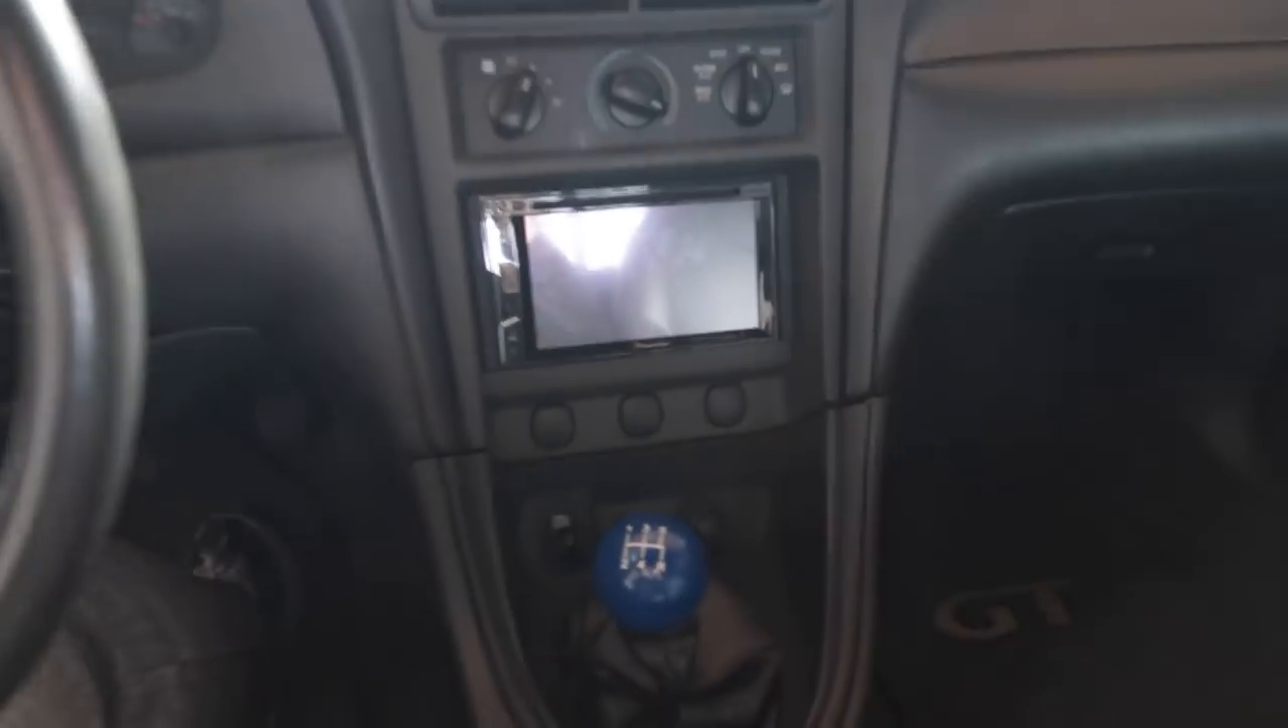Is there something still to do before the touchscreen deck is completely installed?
No.